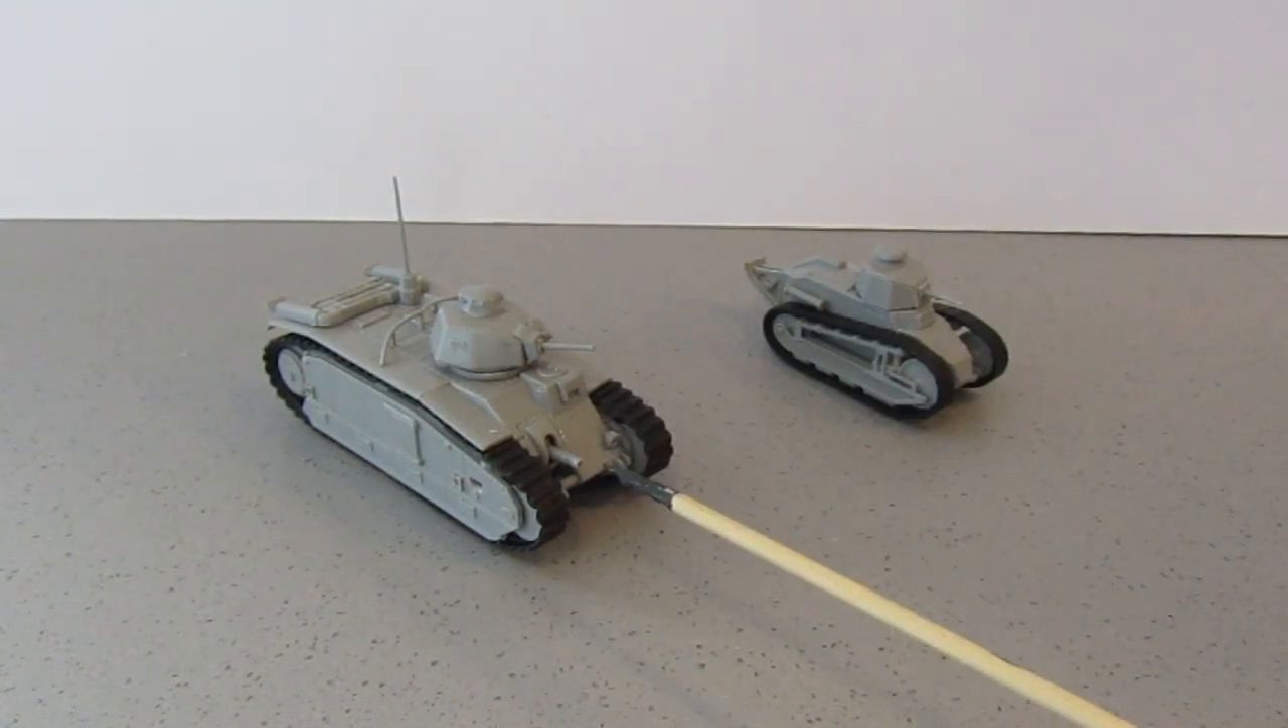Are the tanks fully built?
Yes.